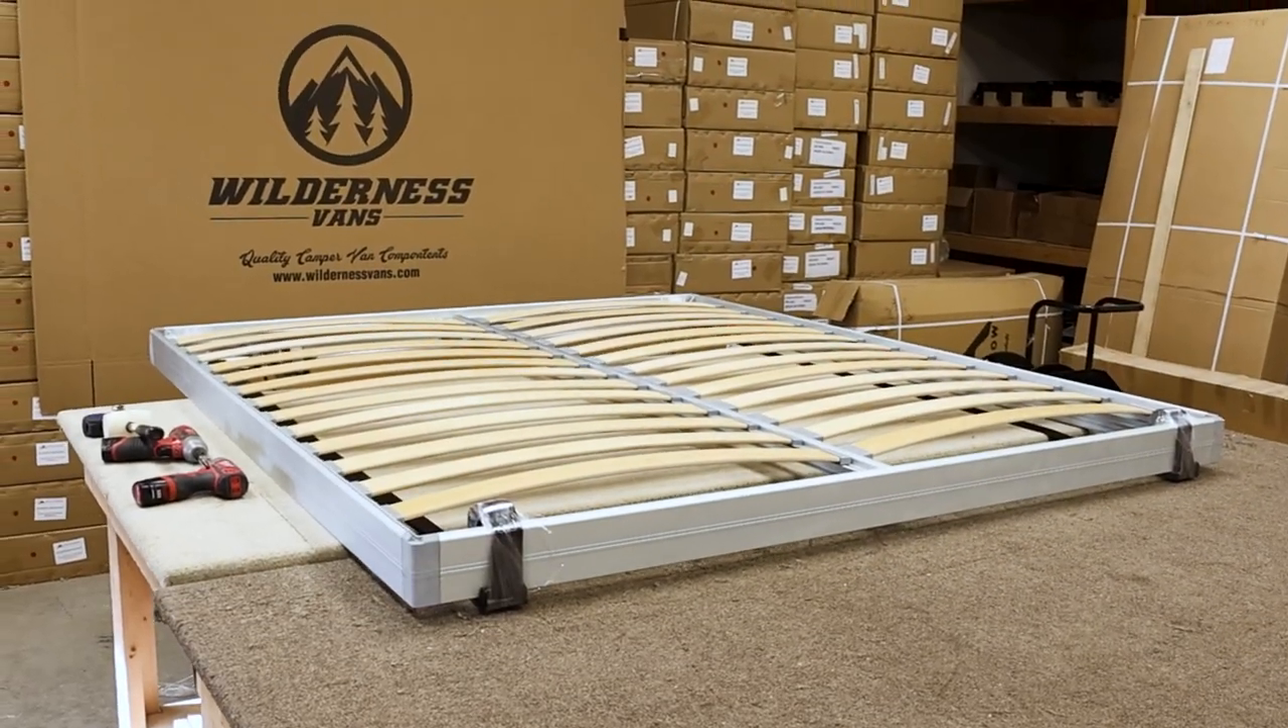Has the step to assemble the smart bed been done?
Yes.